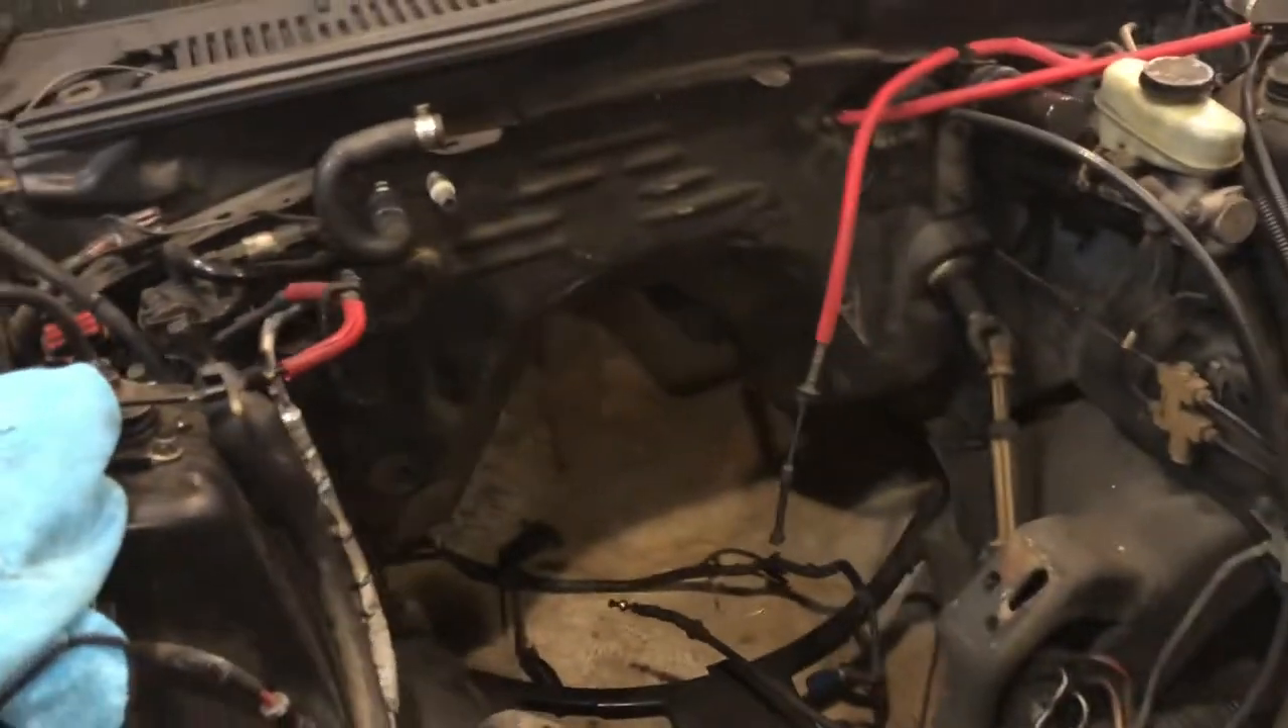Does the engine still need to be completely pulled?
No.